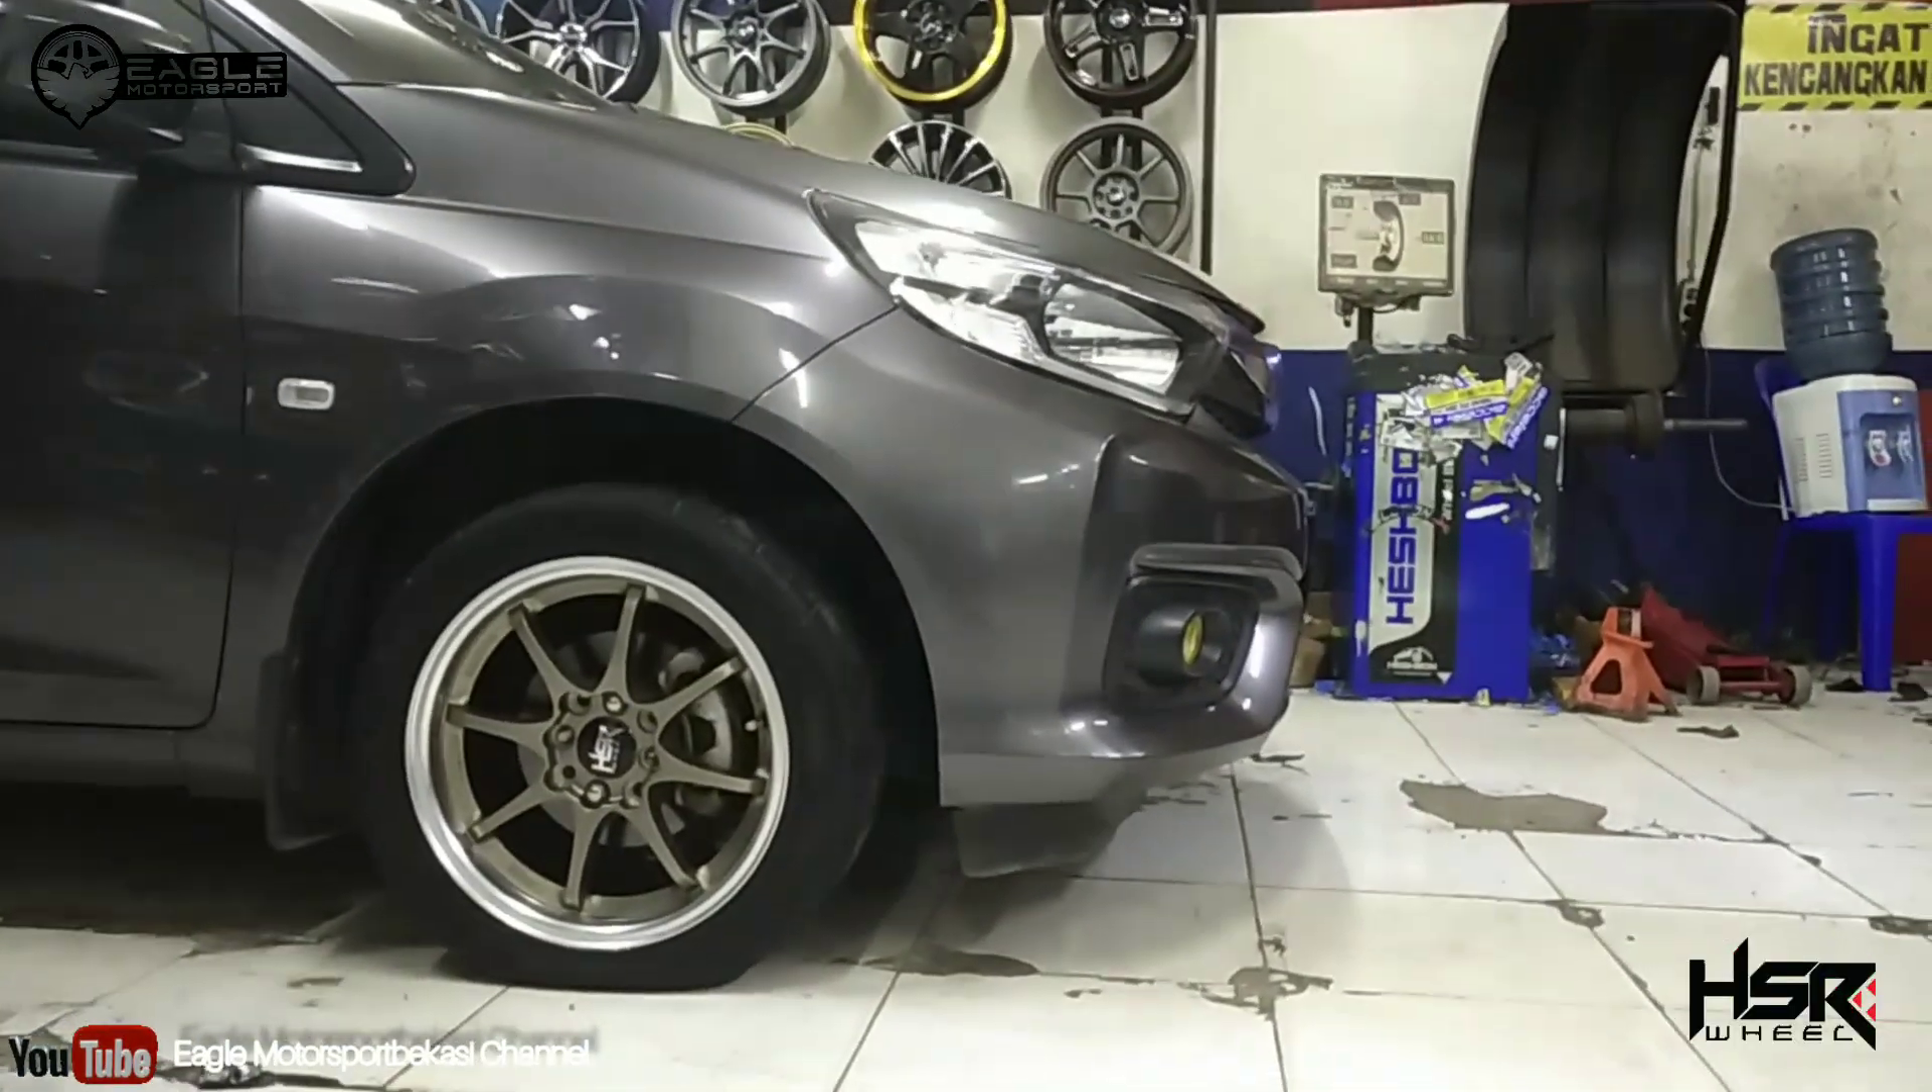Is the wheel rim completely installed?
Yes.